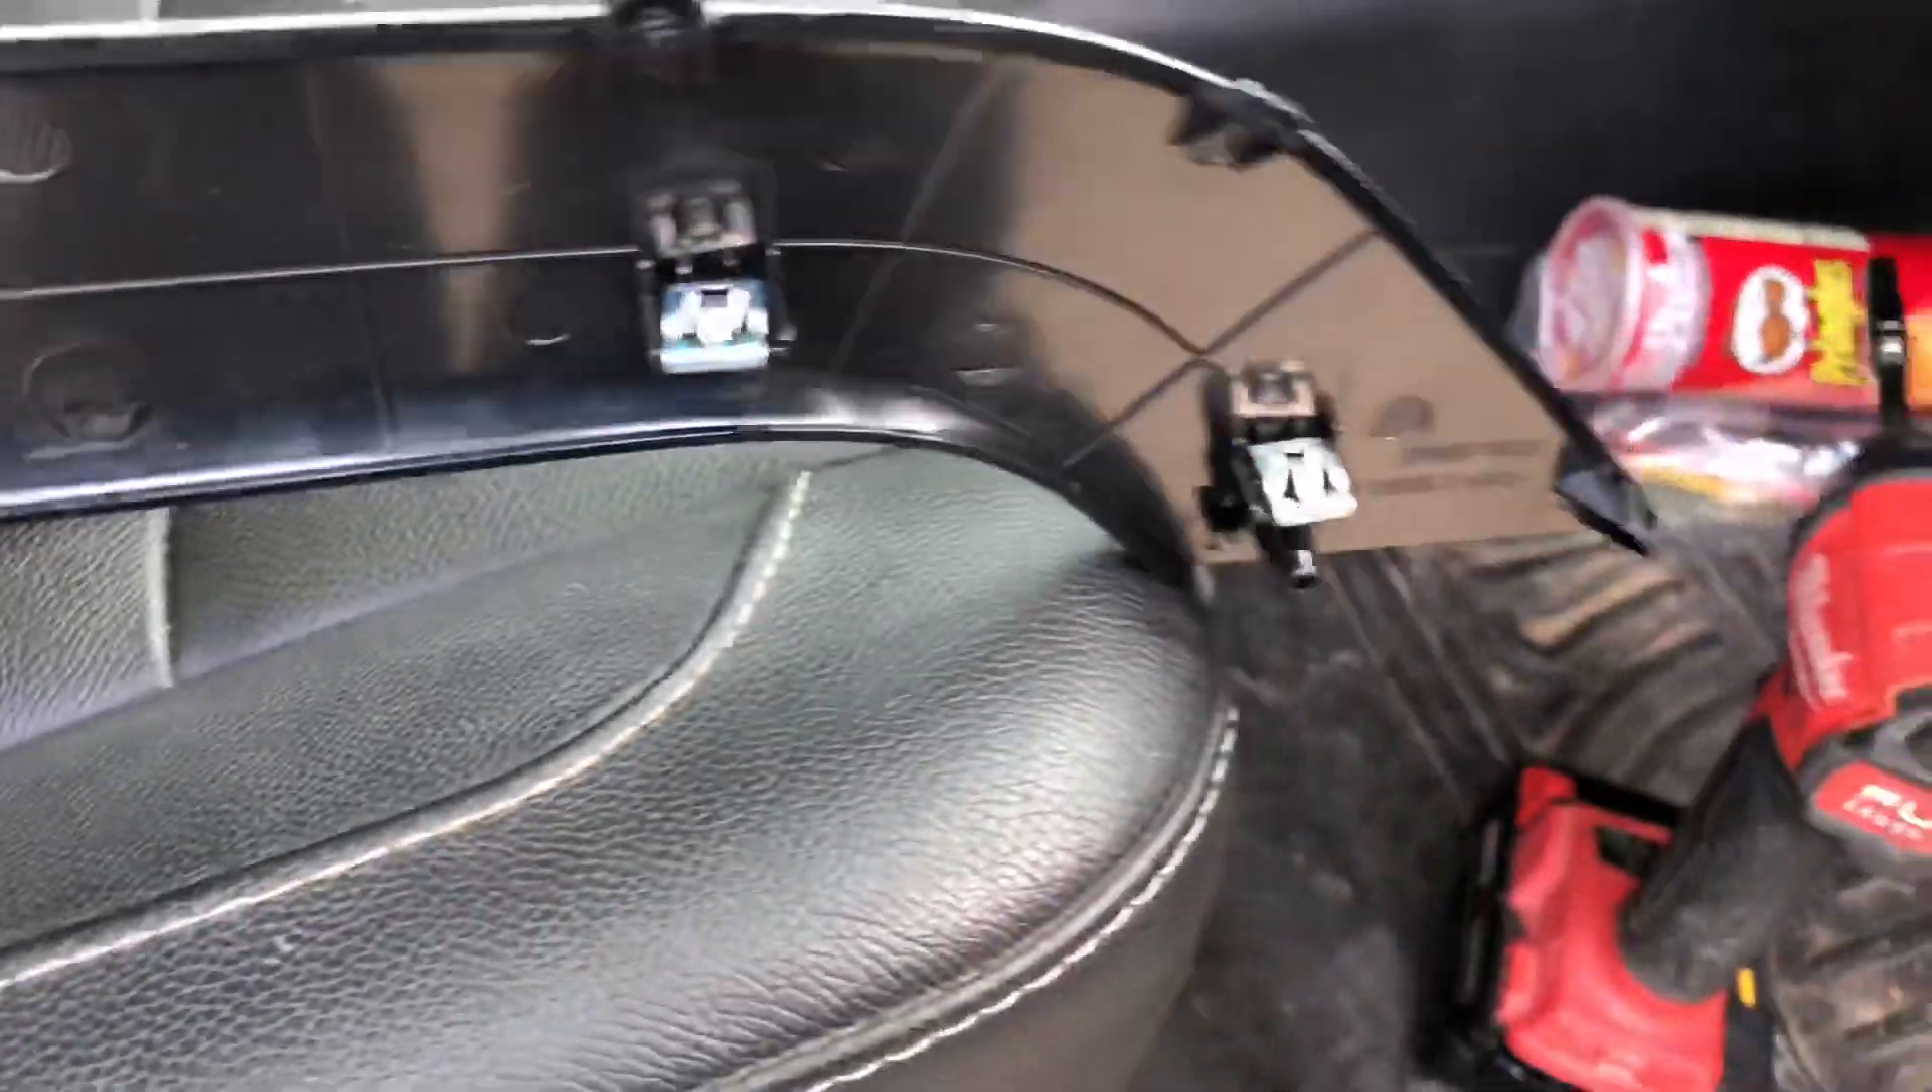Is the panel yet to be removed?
No.